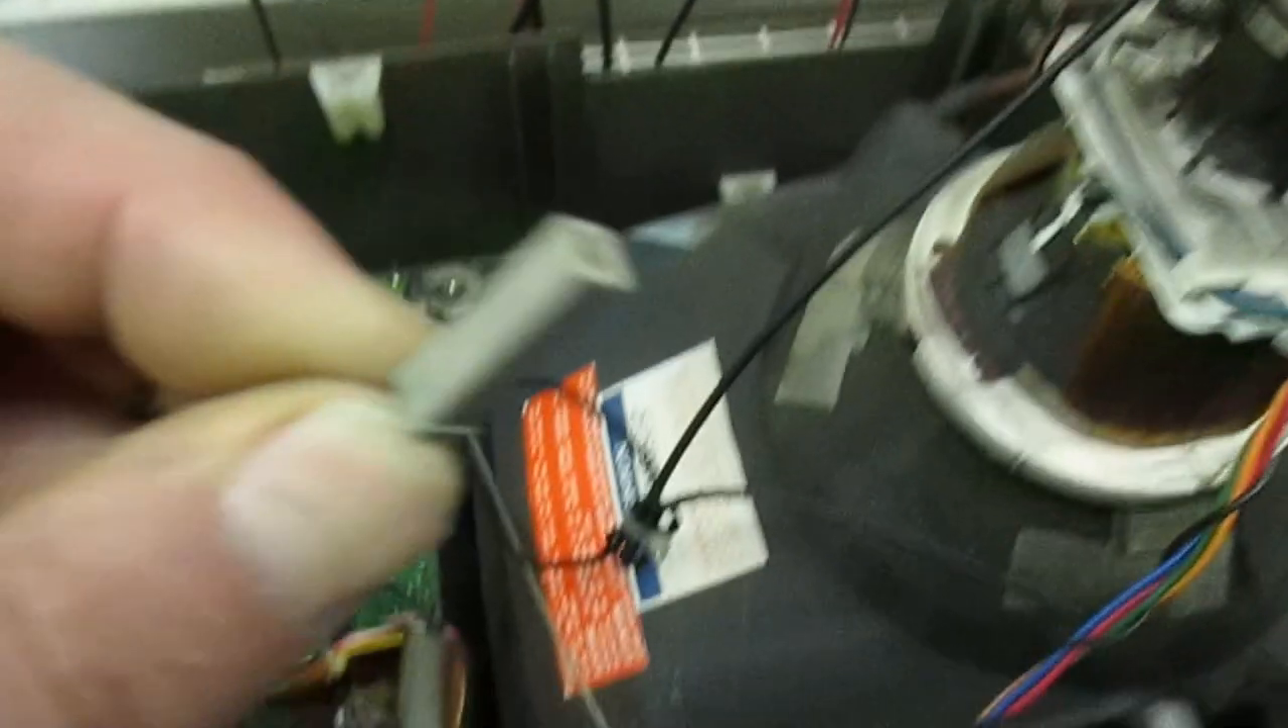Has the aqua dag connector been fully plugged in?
No.